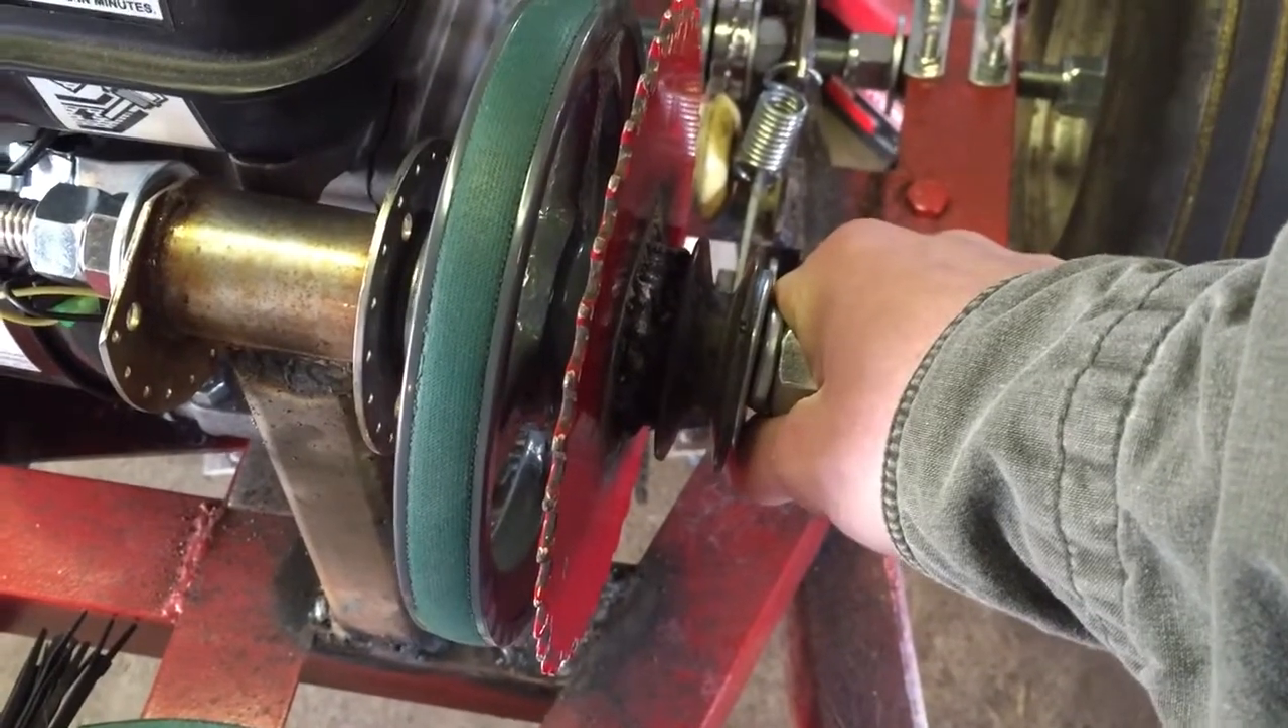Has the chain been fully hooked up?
No.